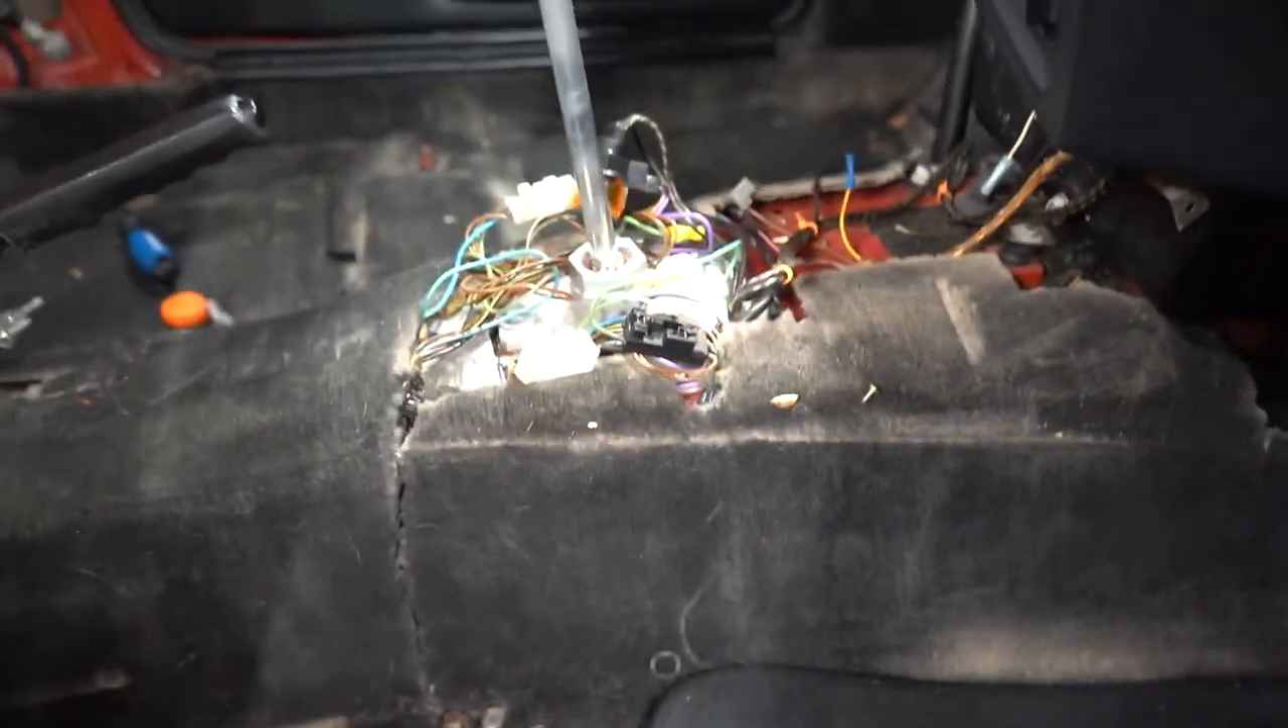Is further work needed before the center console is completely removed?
No.